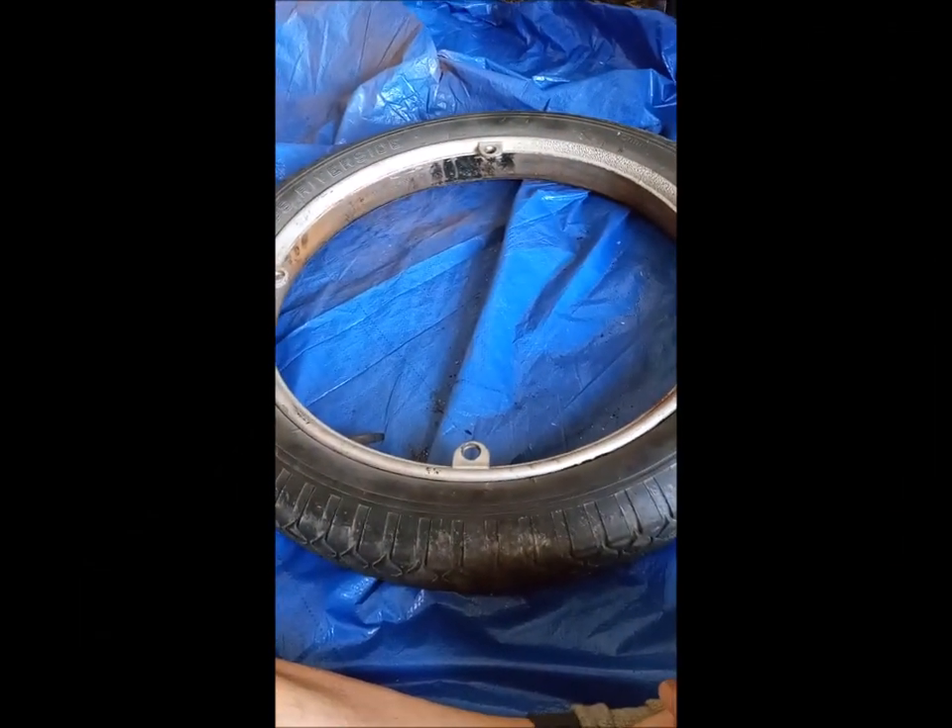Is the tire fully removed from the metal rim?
No.